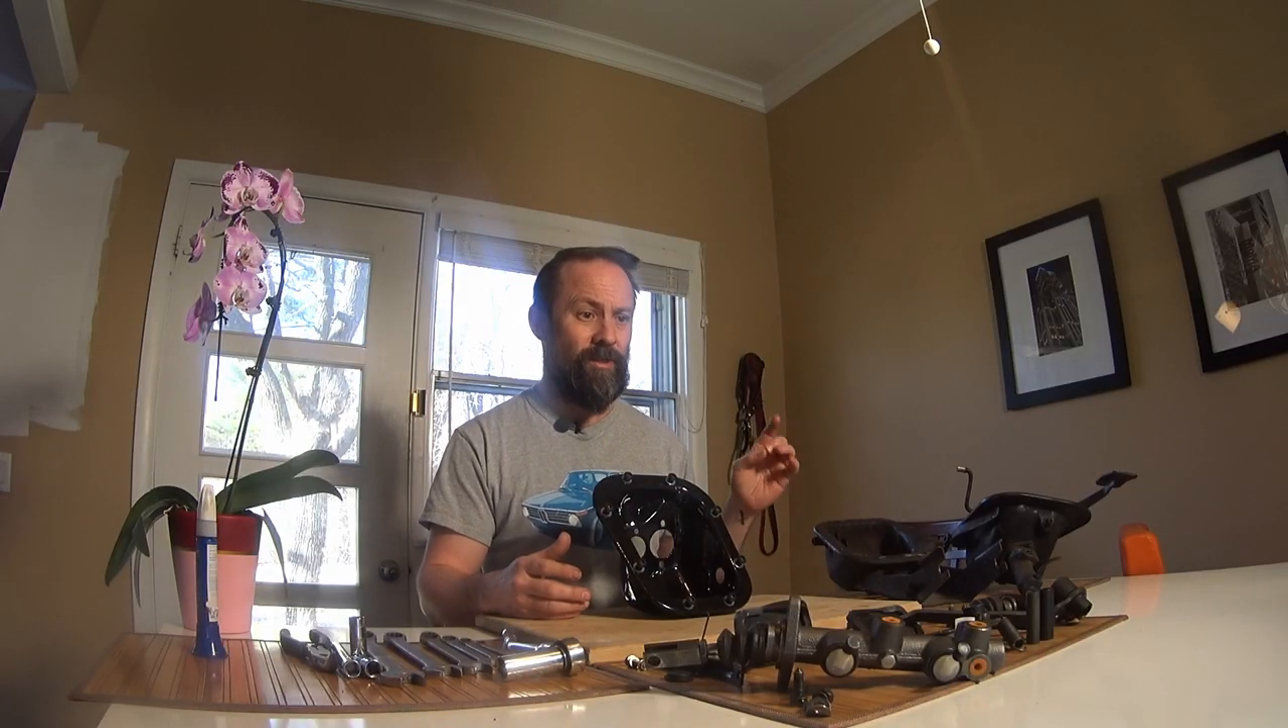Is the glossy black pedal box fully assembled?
No.